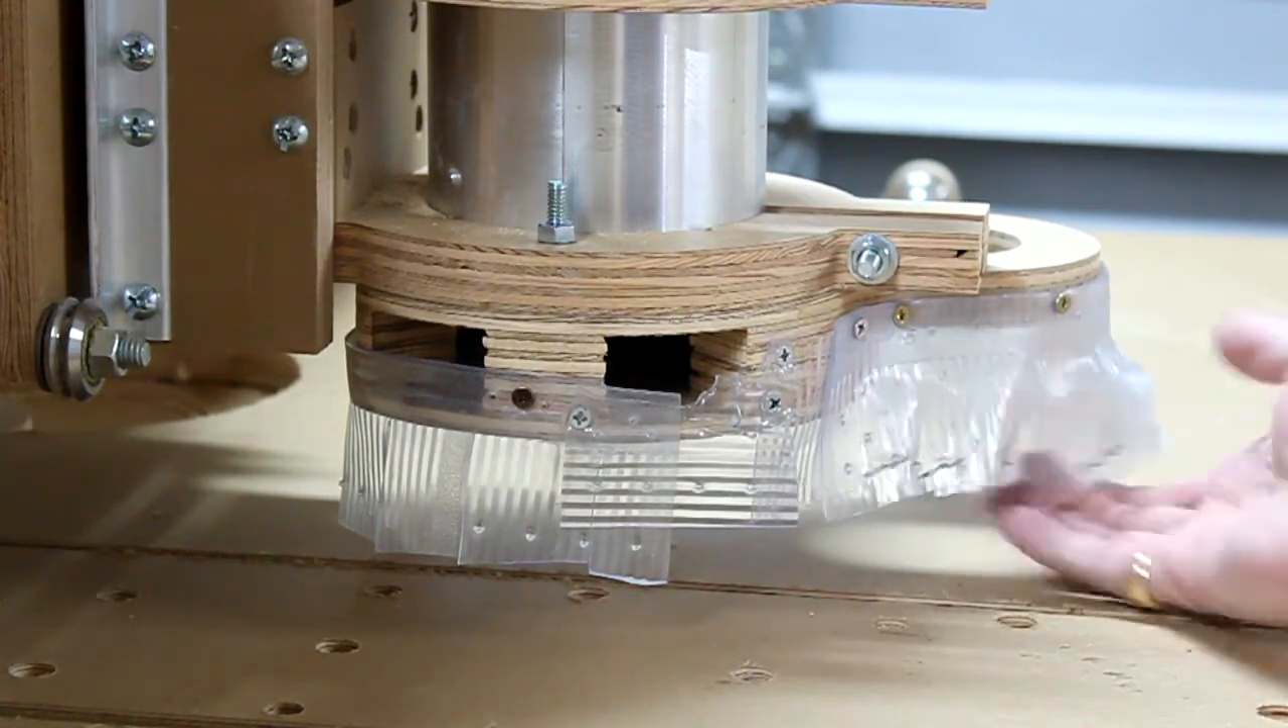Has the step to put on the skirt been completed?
Yes.